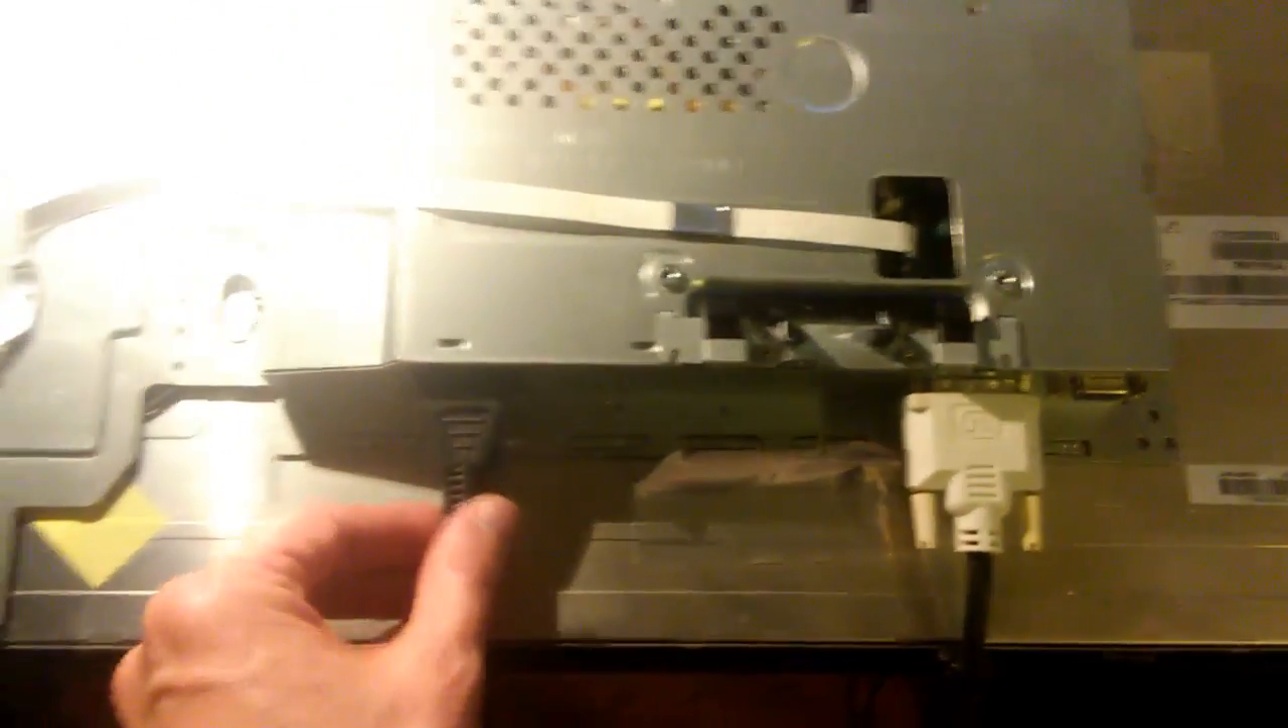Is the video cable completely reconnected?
Yes.